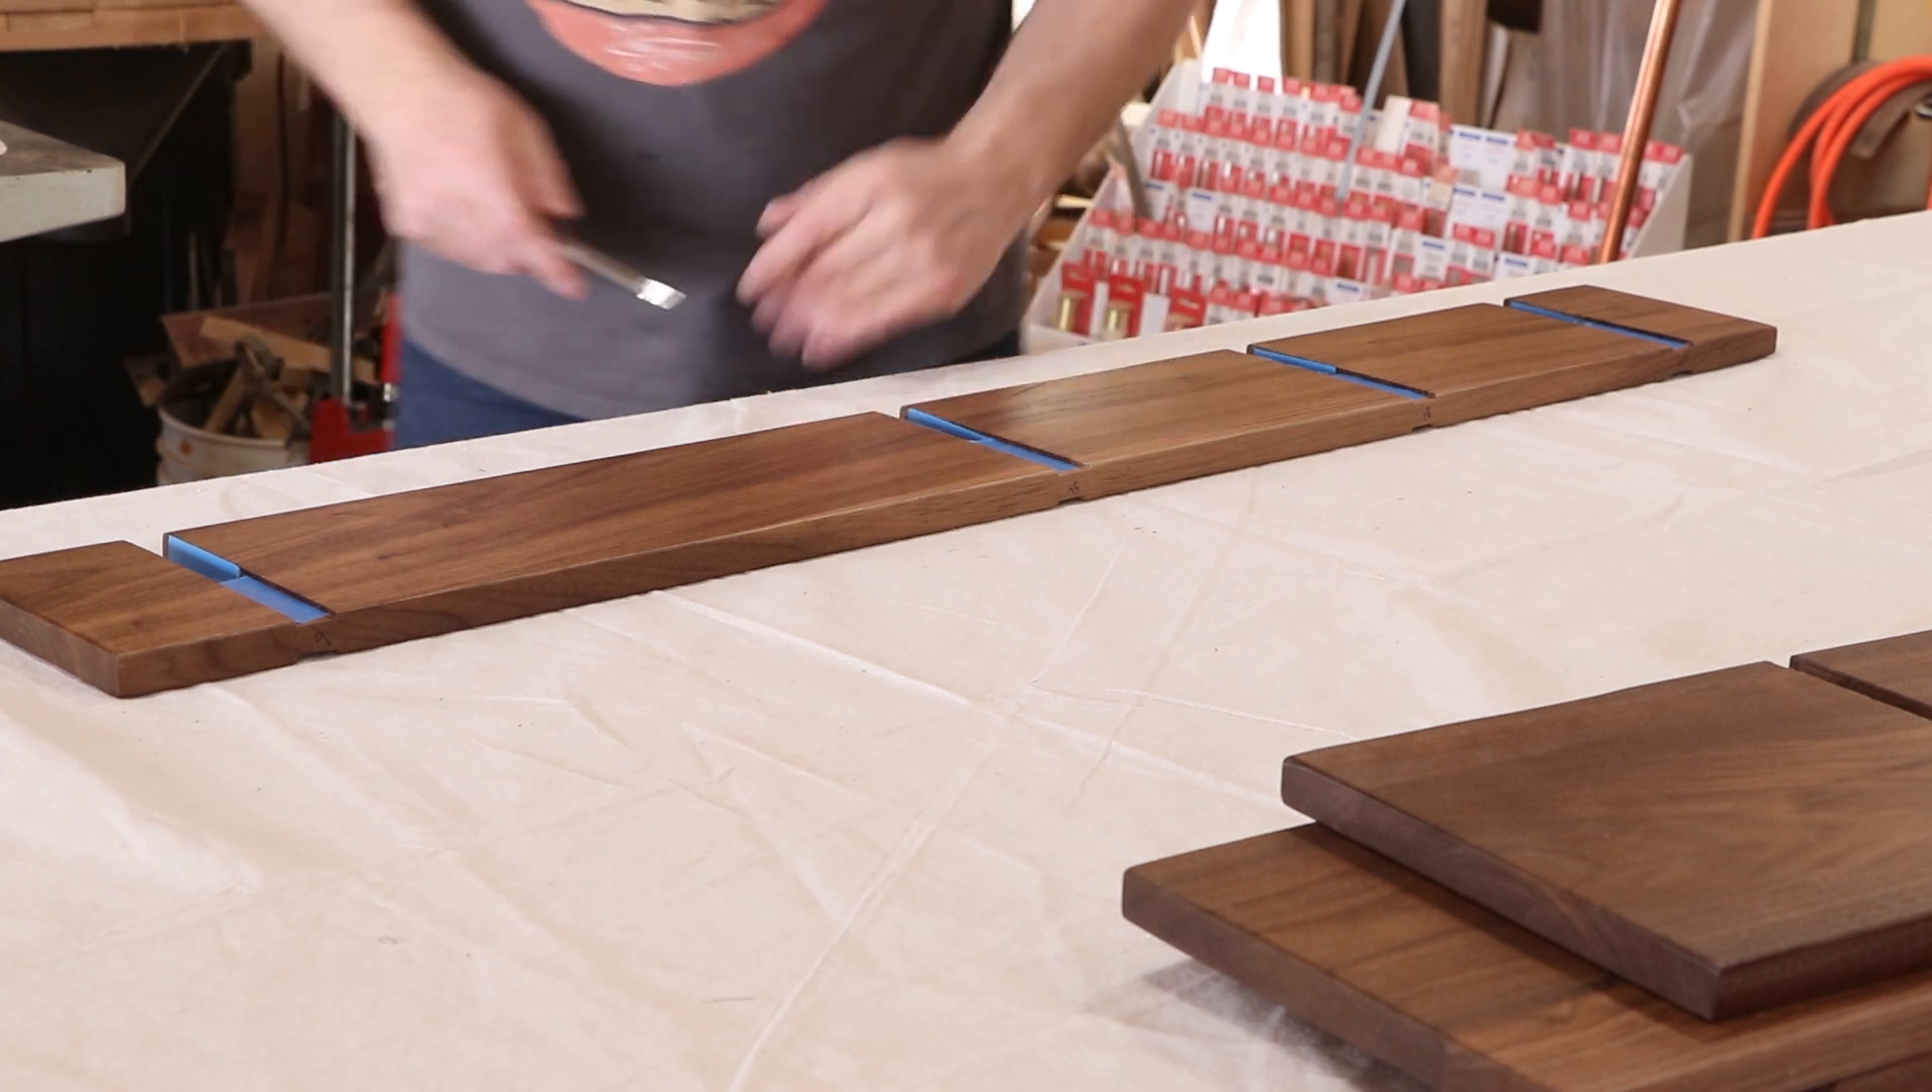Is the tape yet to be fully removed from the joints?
Yes.